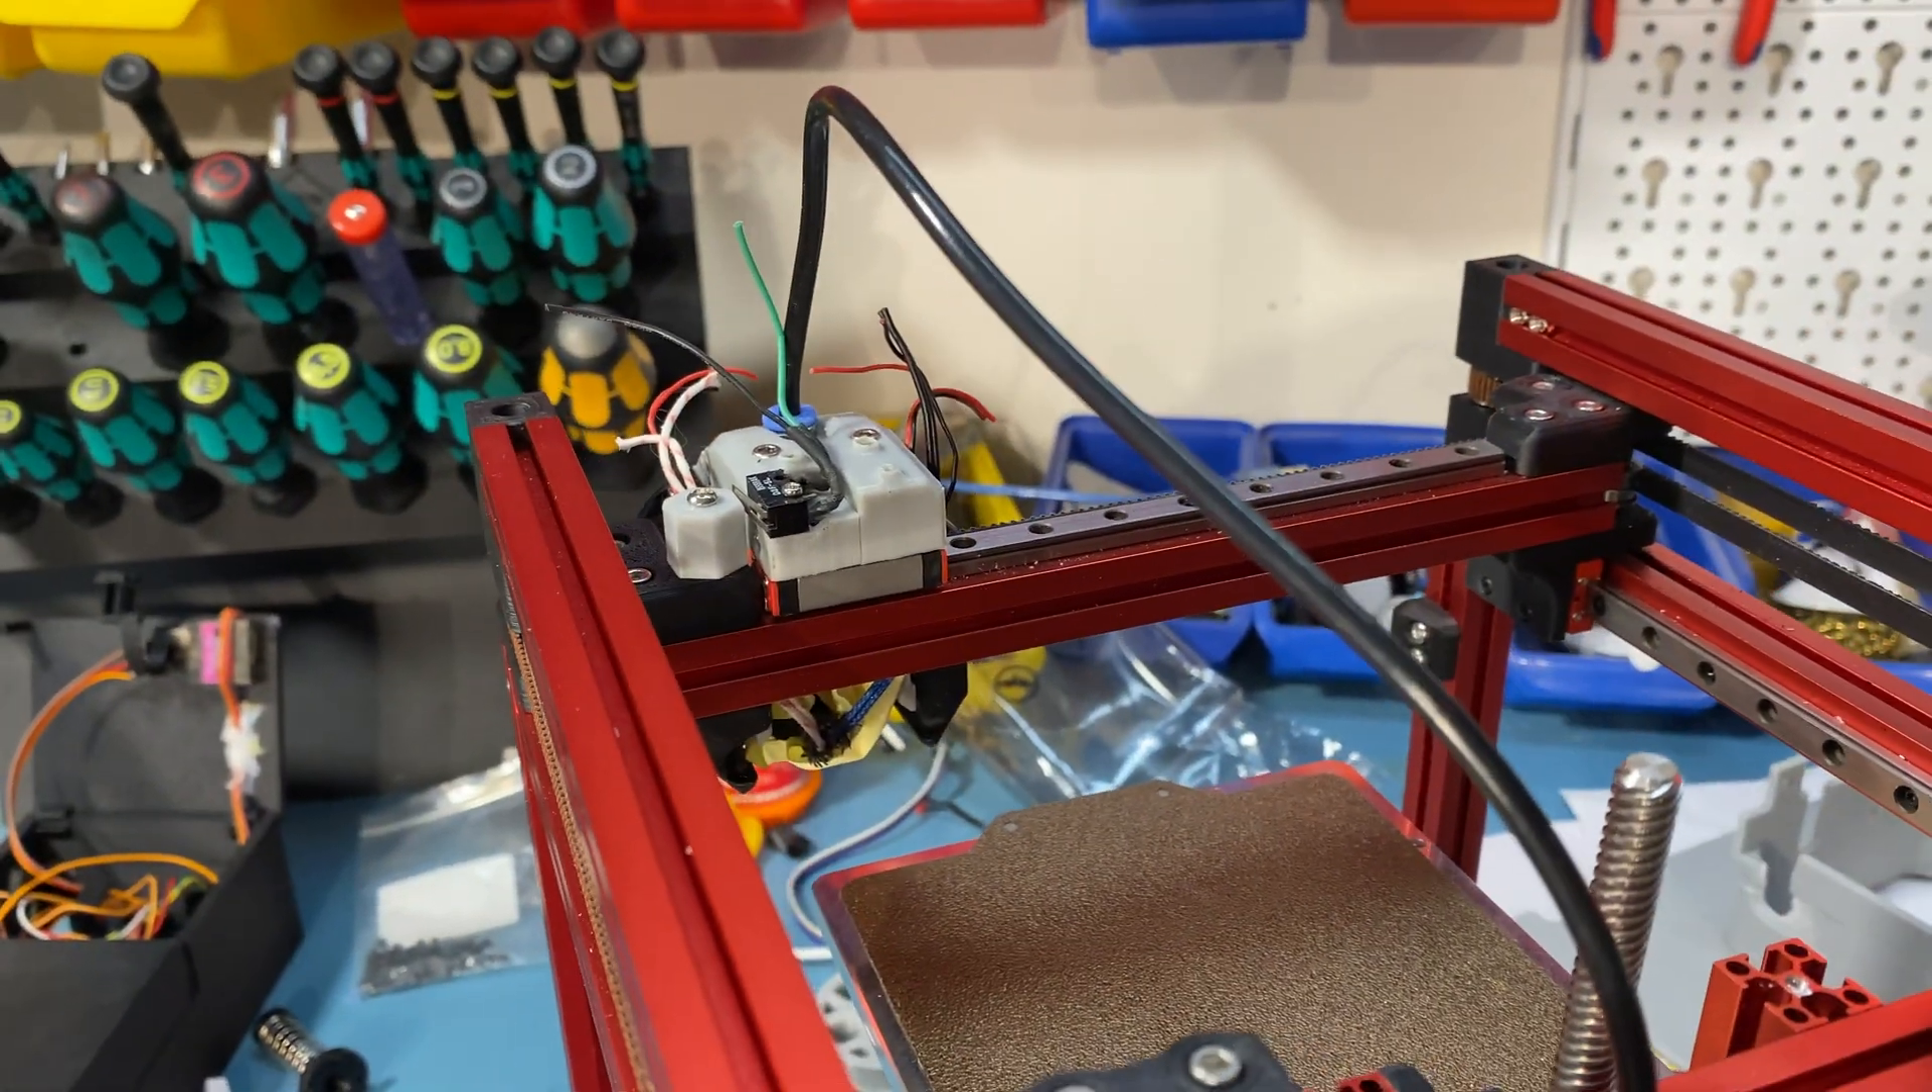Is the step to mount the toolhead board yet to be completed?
Yes.